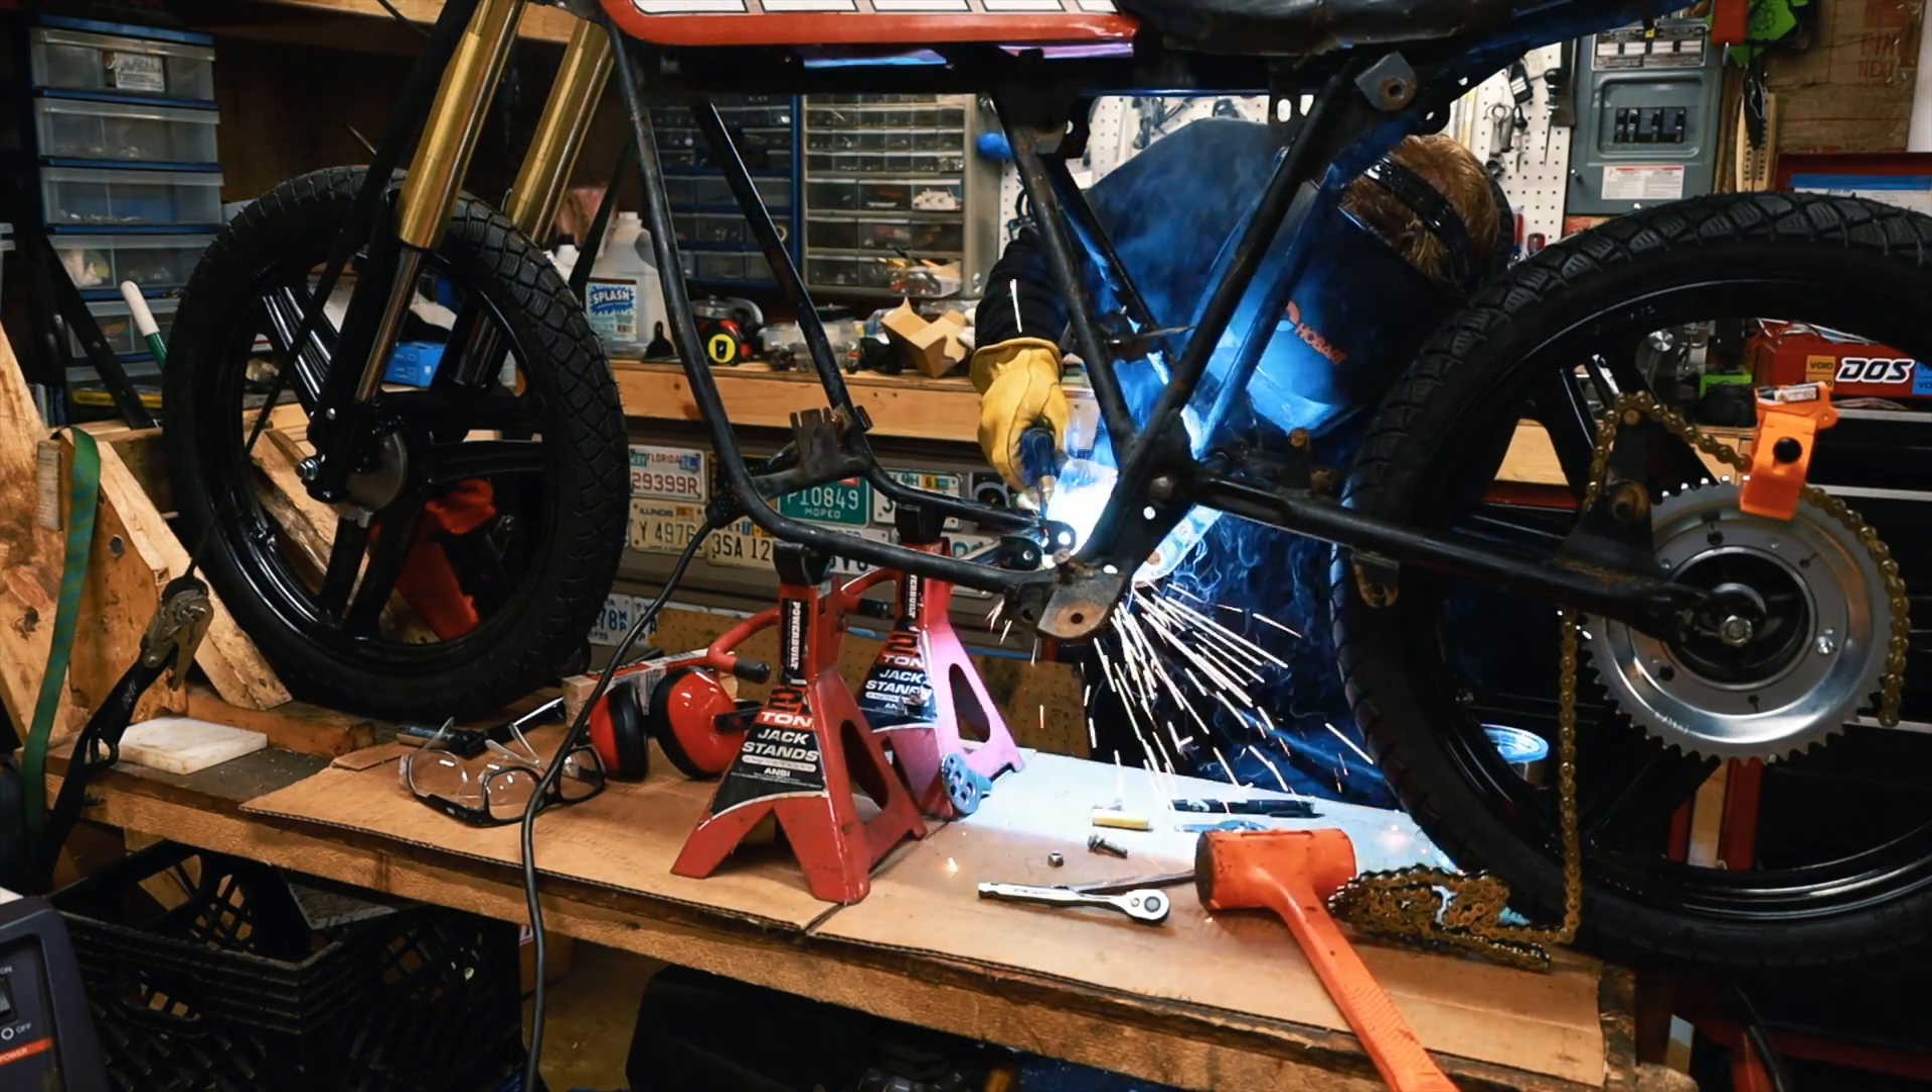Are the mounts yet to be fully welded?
Yes.